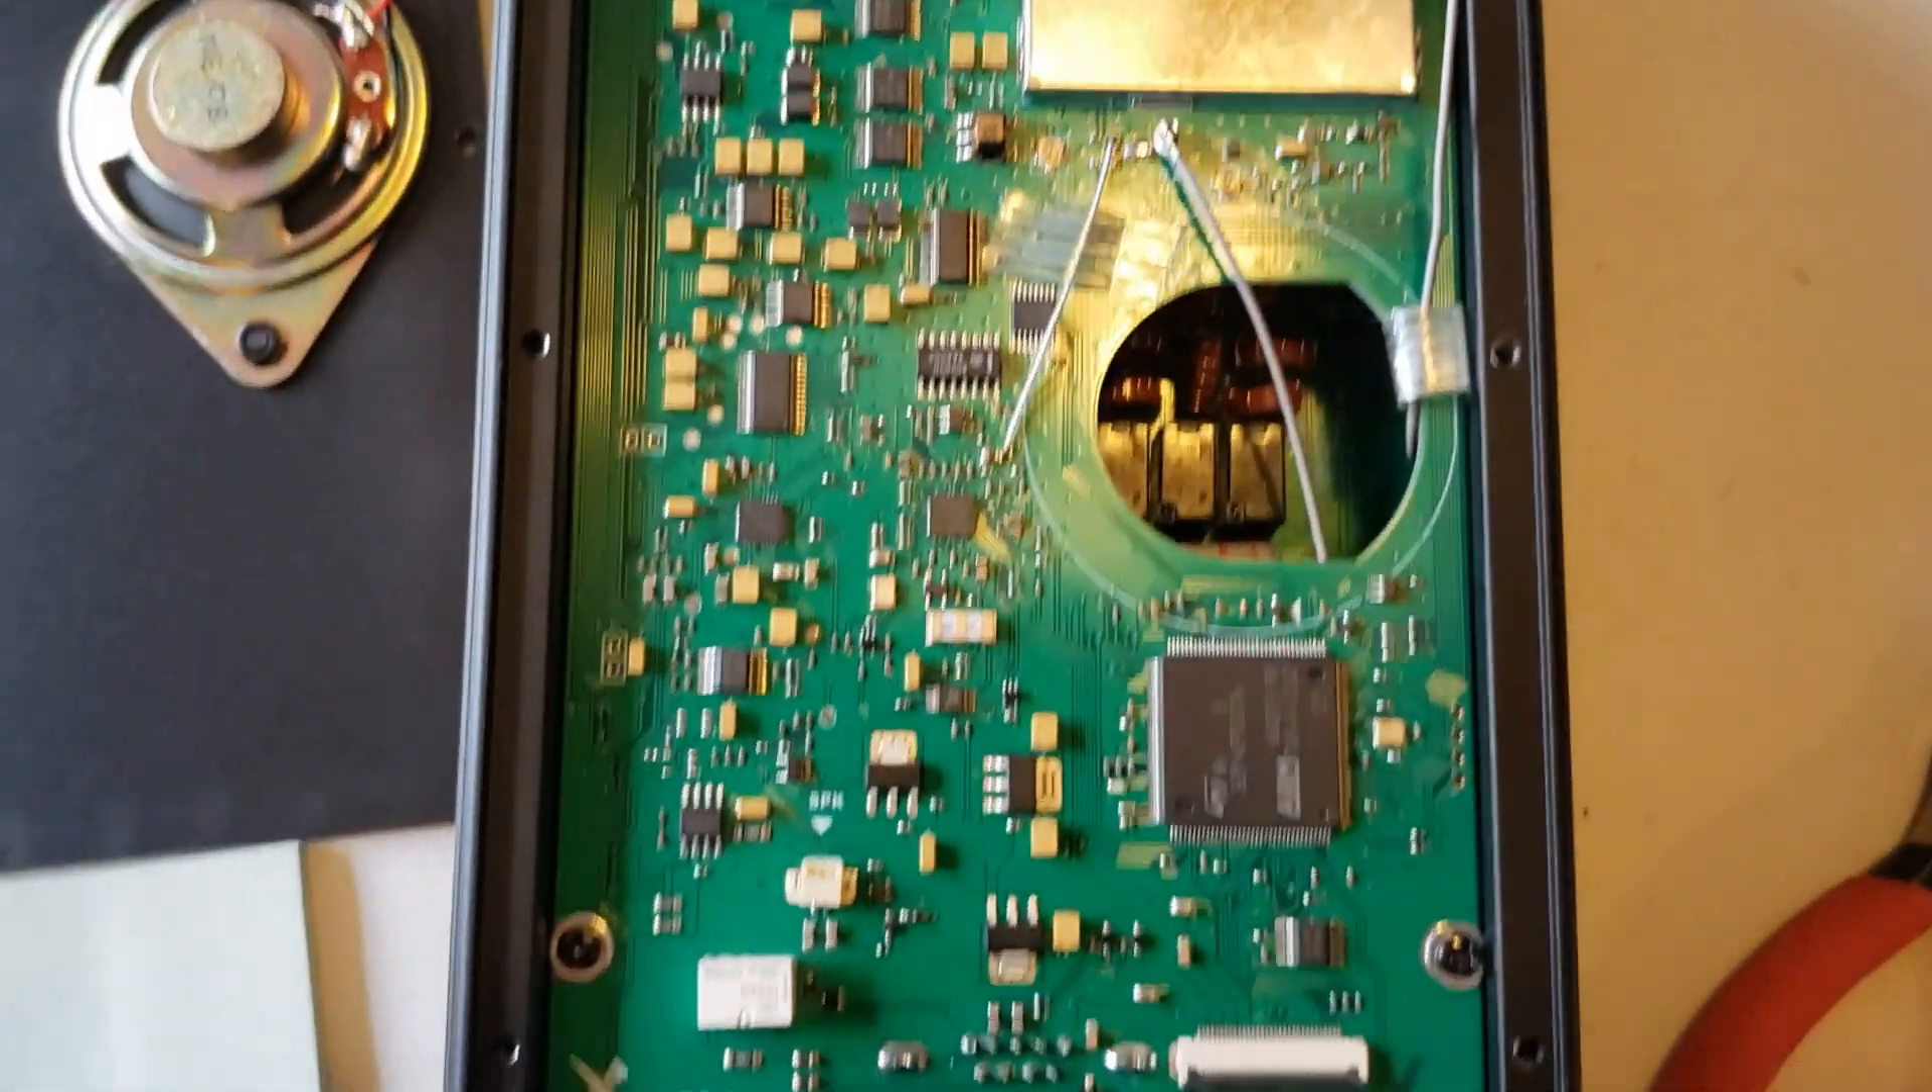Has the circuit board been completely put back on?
Yes.